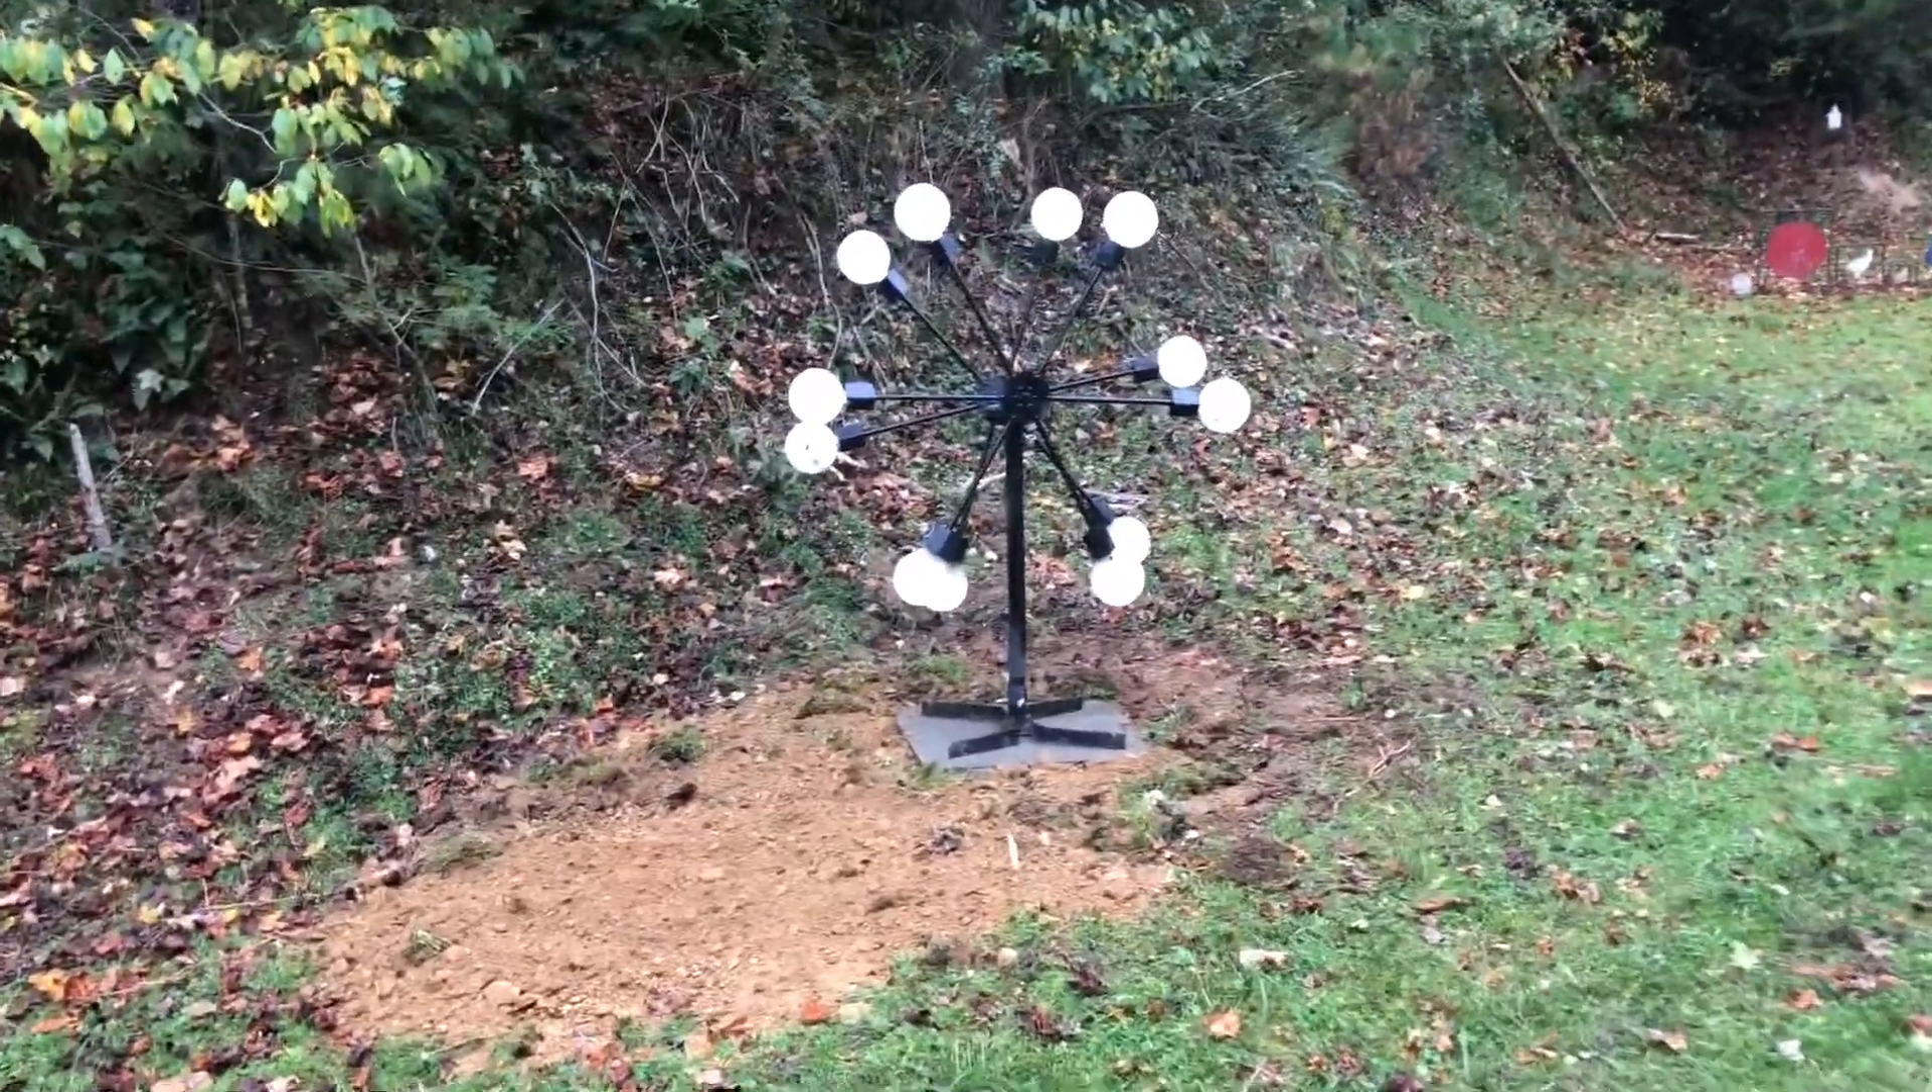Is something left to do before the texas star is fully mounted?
No.